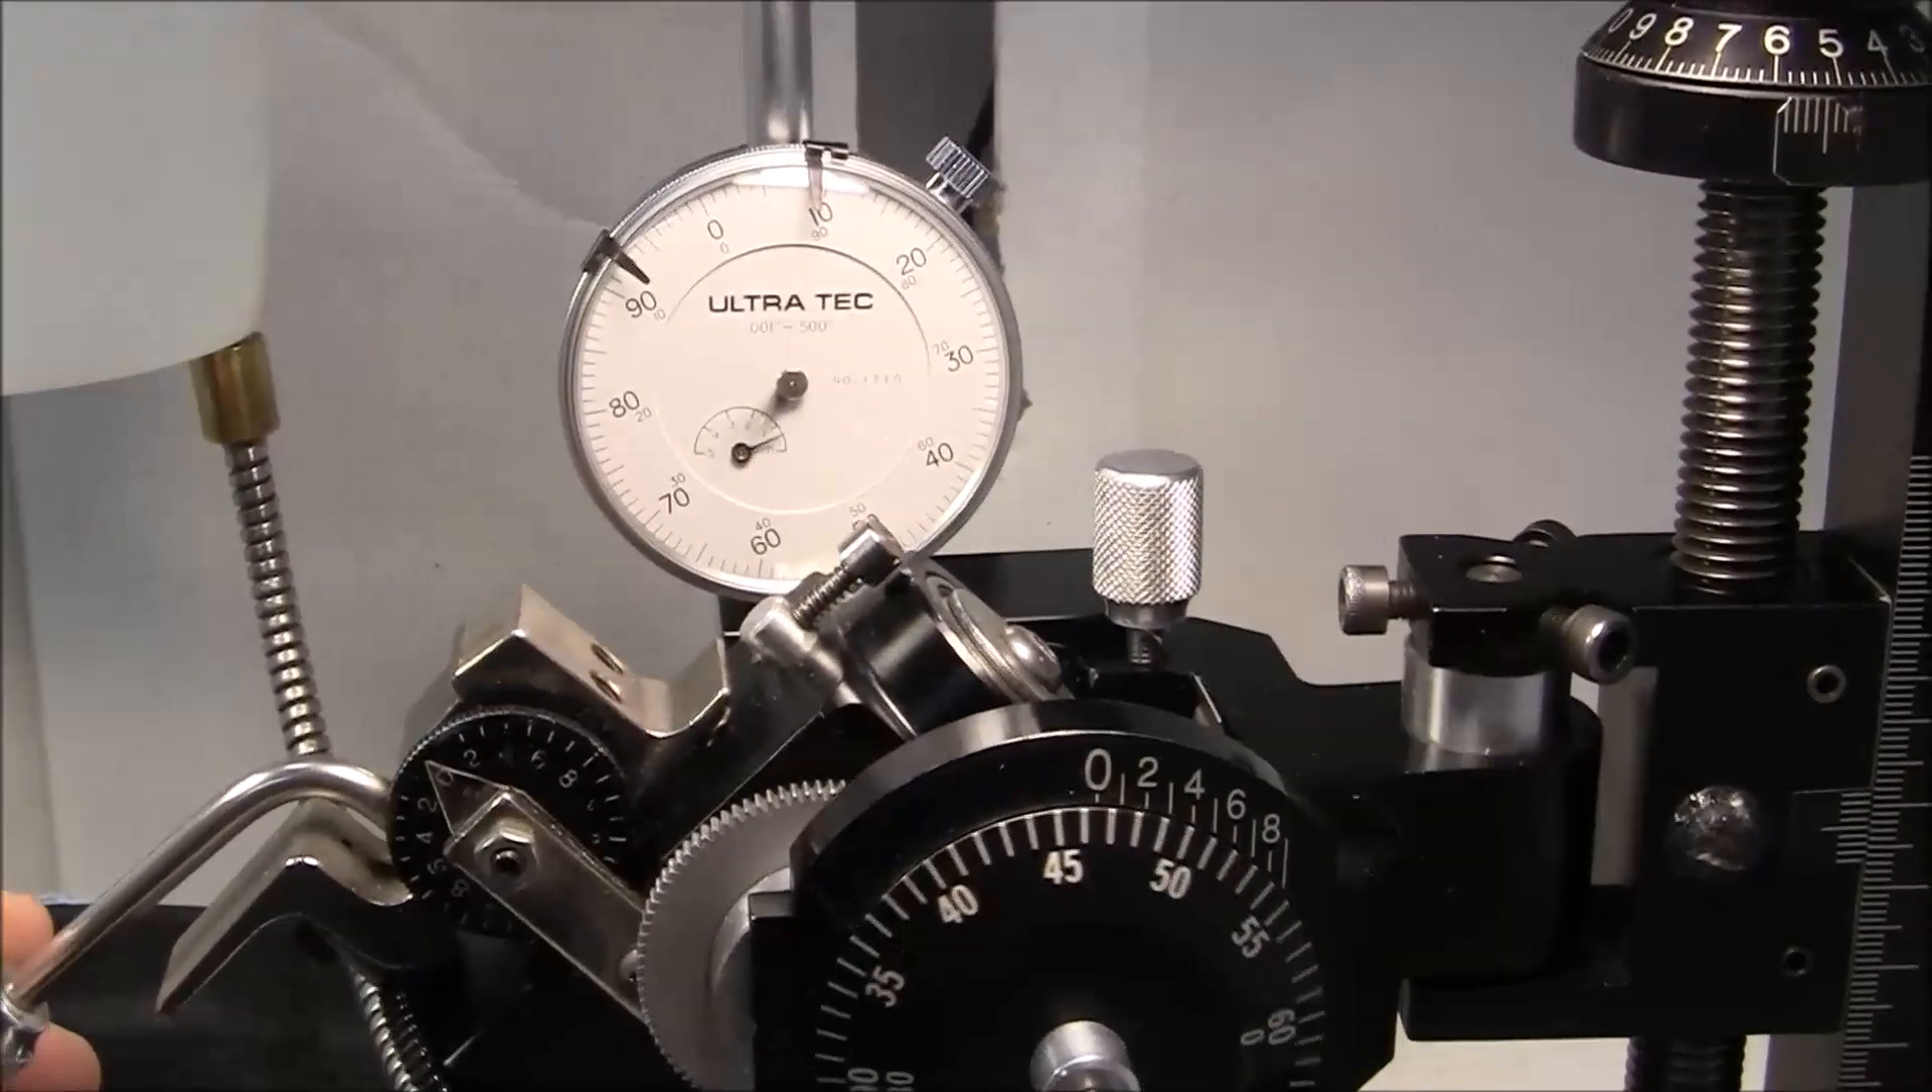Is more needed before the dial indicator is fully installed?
No.